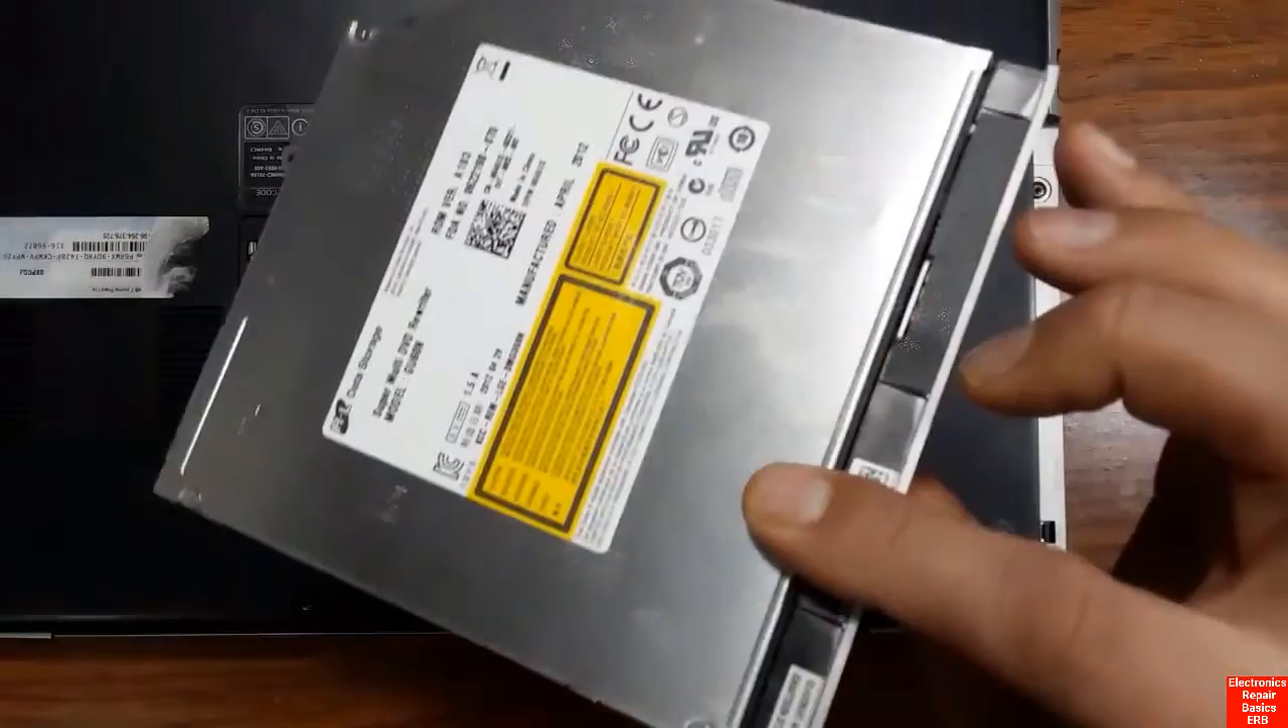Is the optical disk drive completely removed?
Yes.